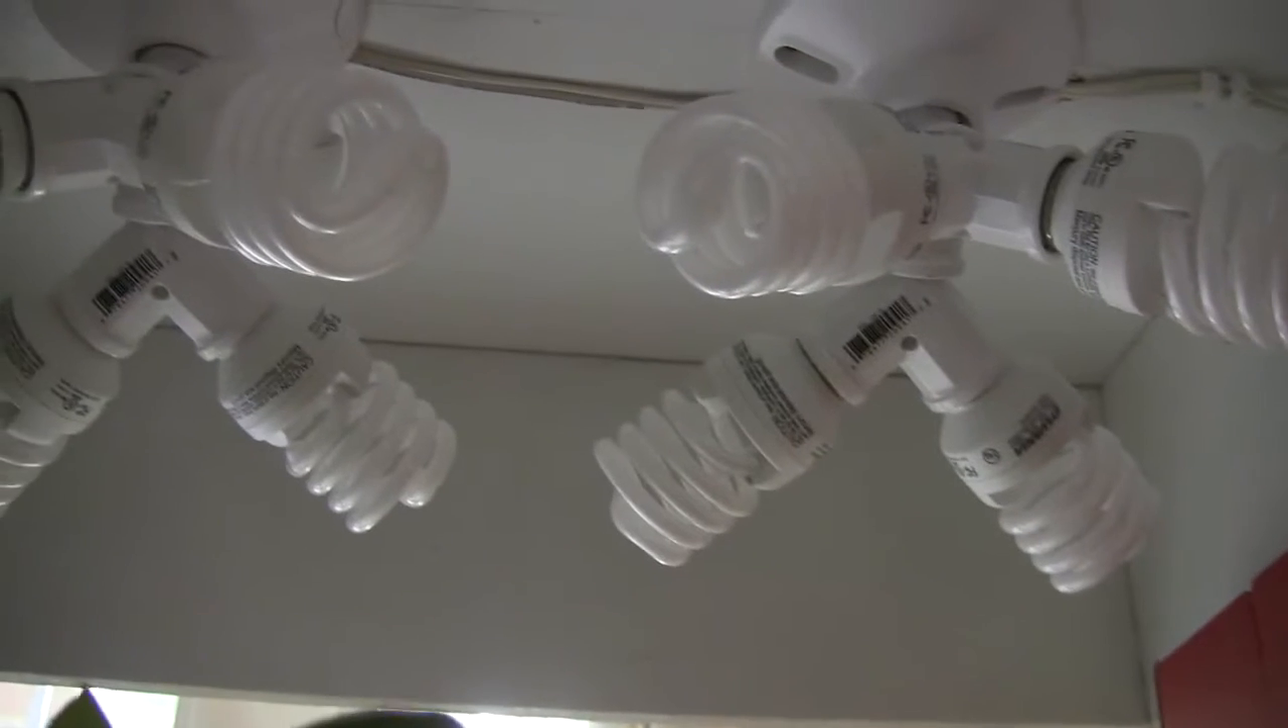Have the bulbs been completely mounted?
Yes.